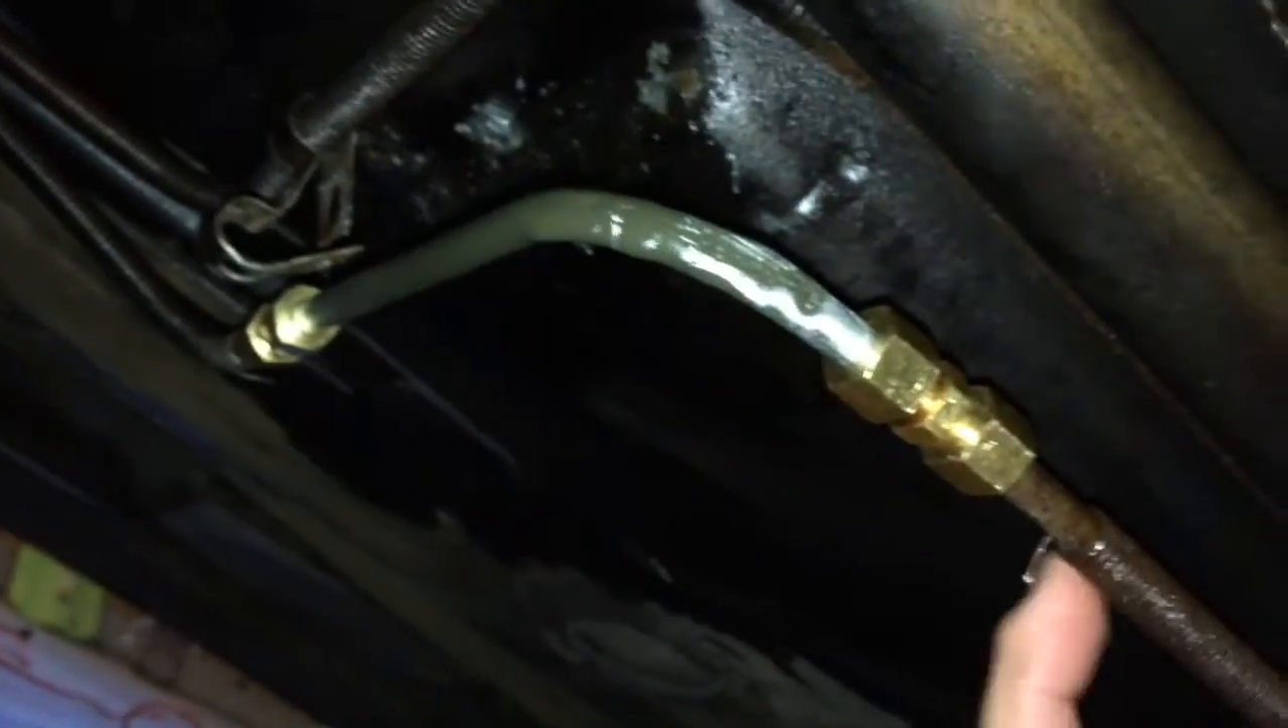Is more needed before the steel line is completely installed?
No.